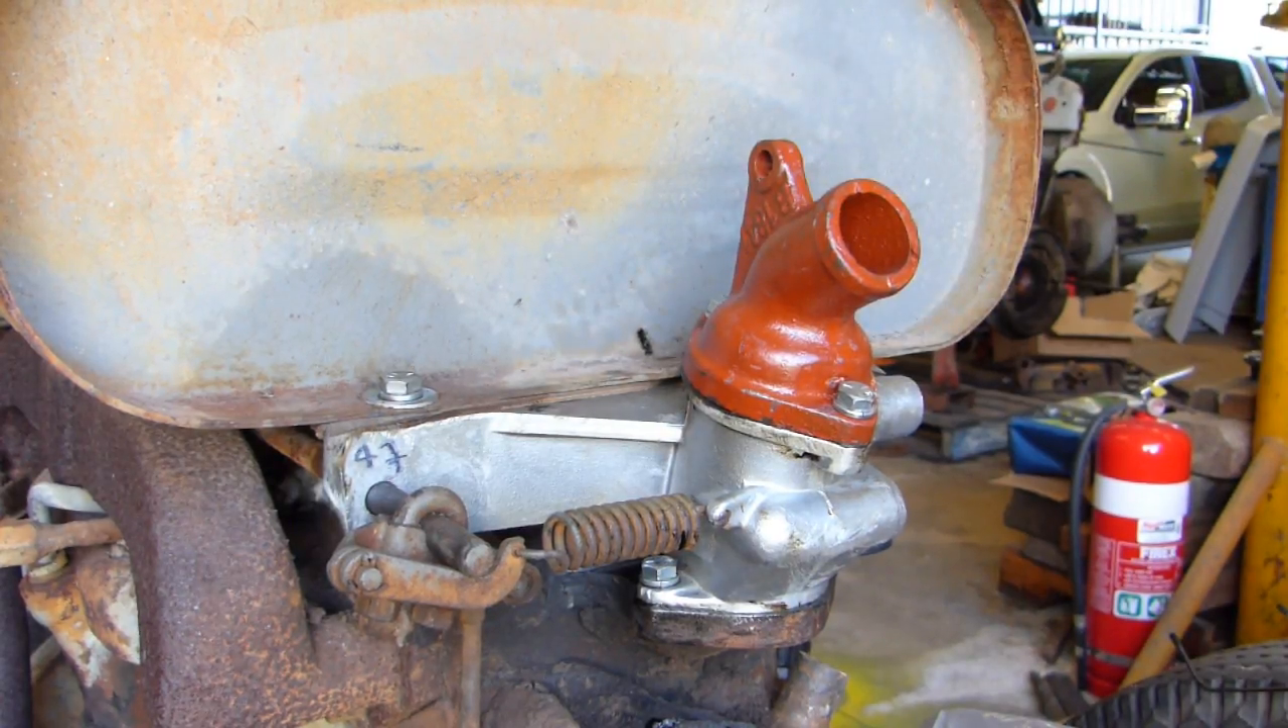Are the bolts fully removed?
No.